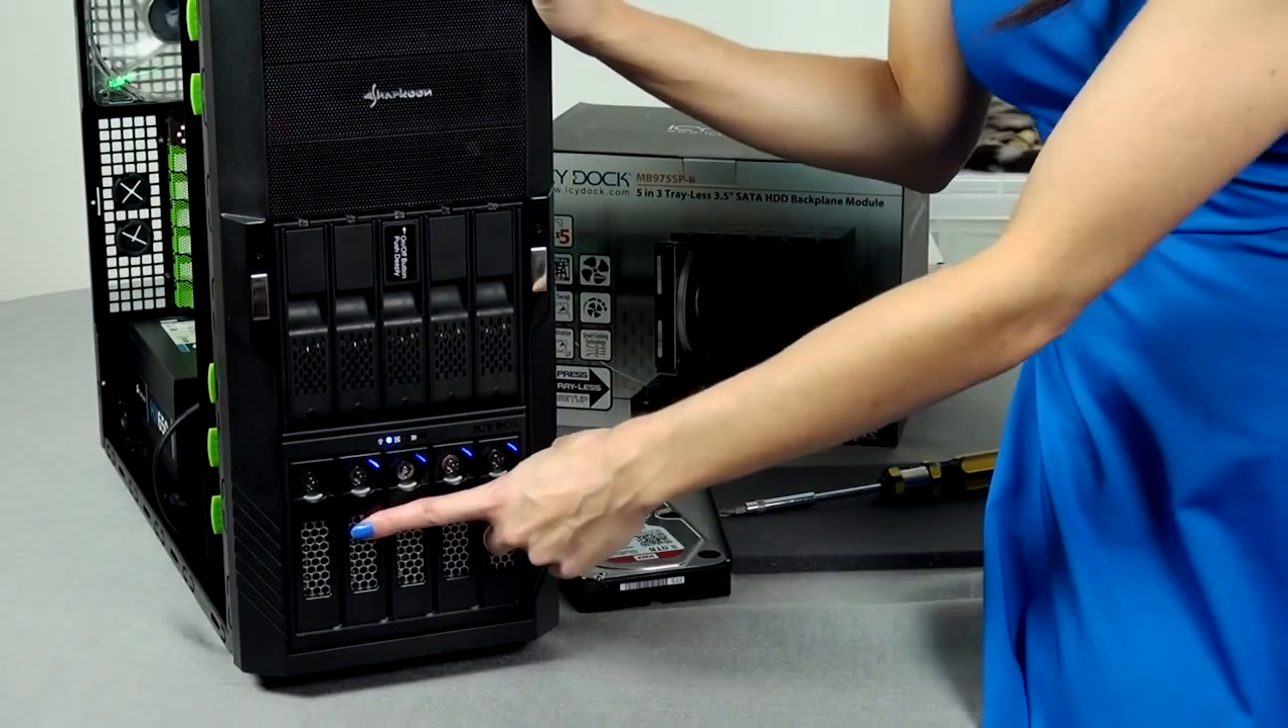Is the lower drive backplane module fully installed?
Yes.